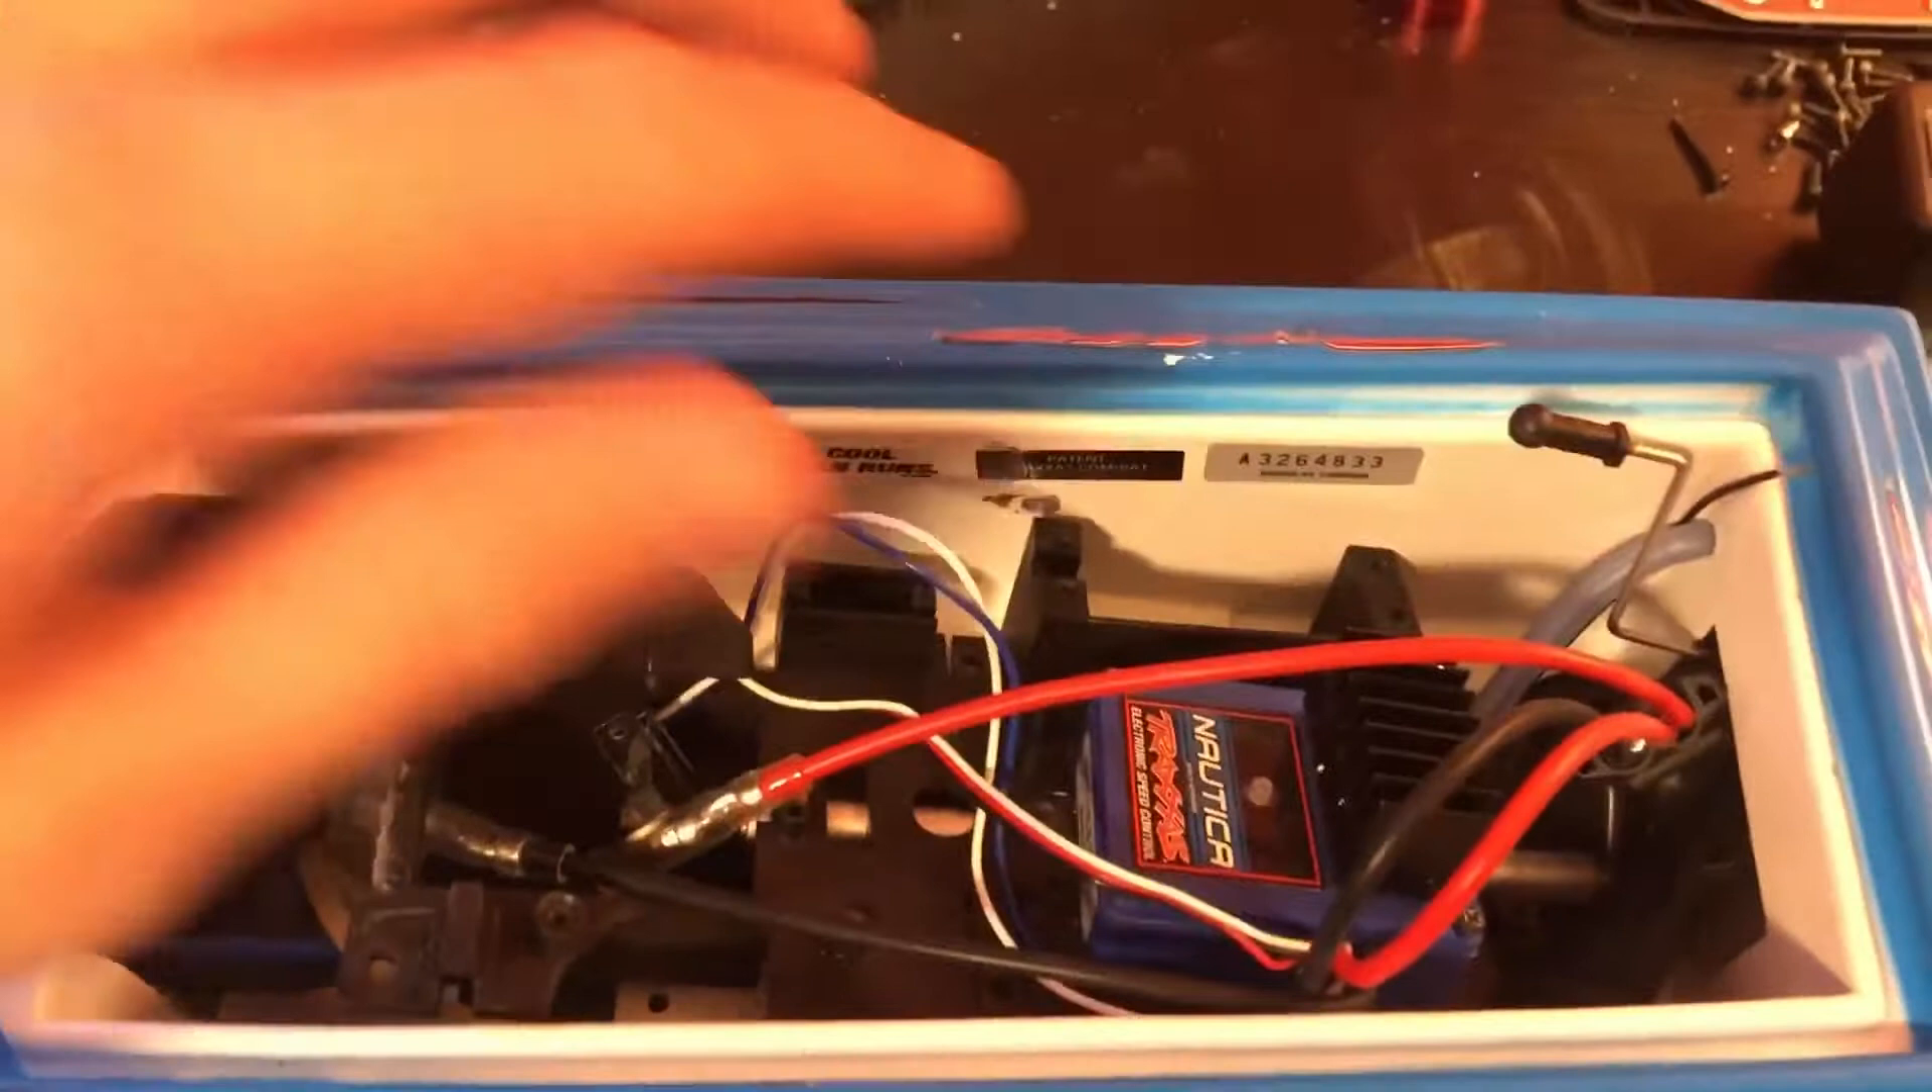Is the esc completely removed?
No.